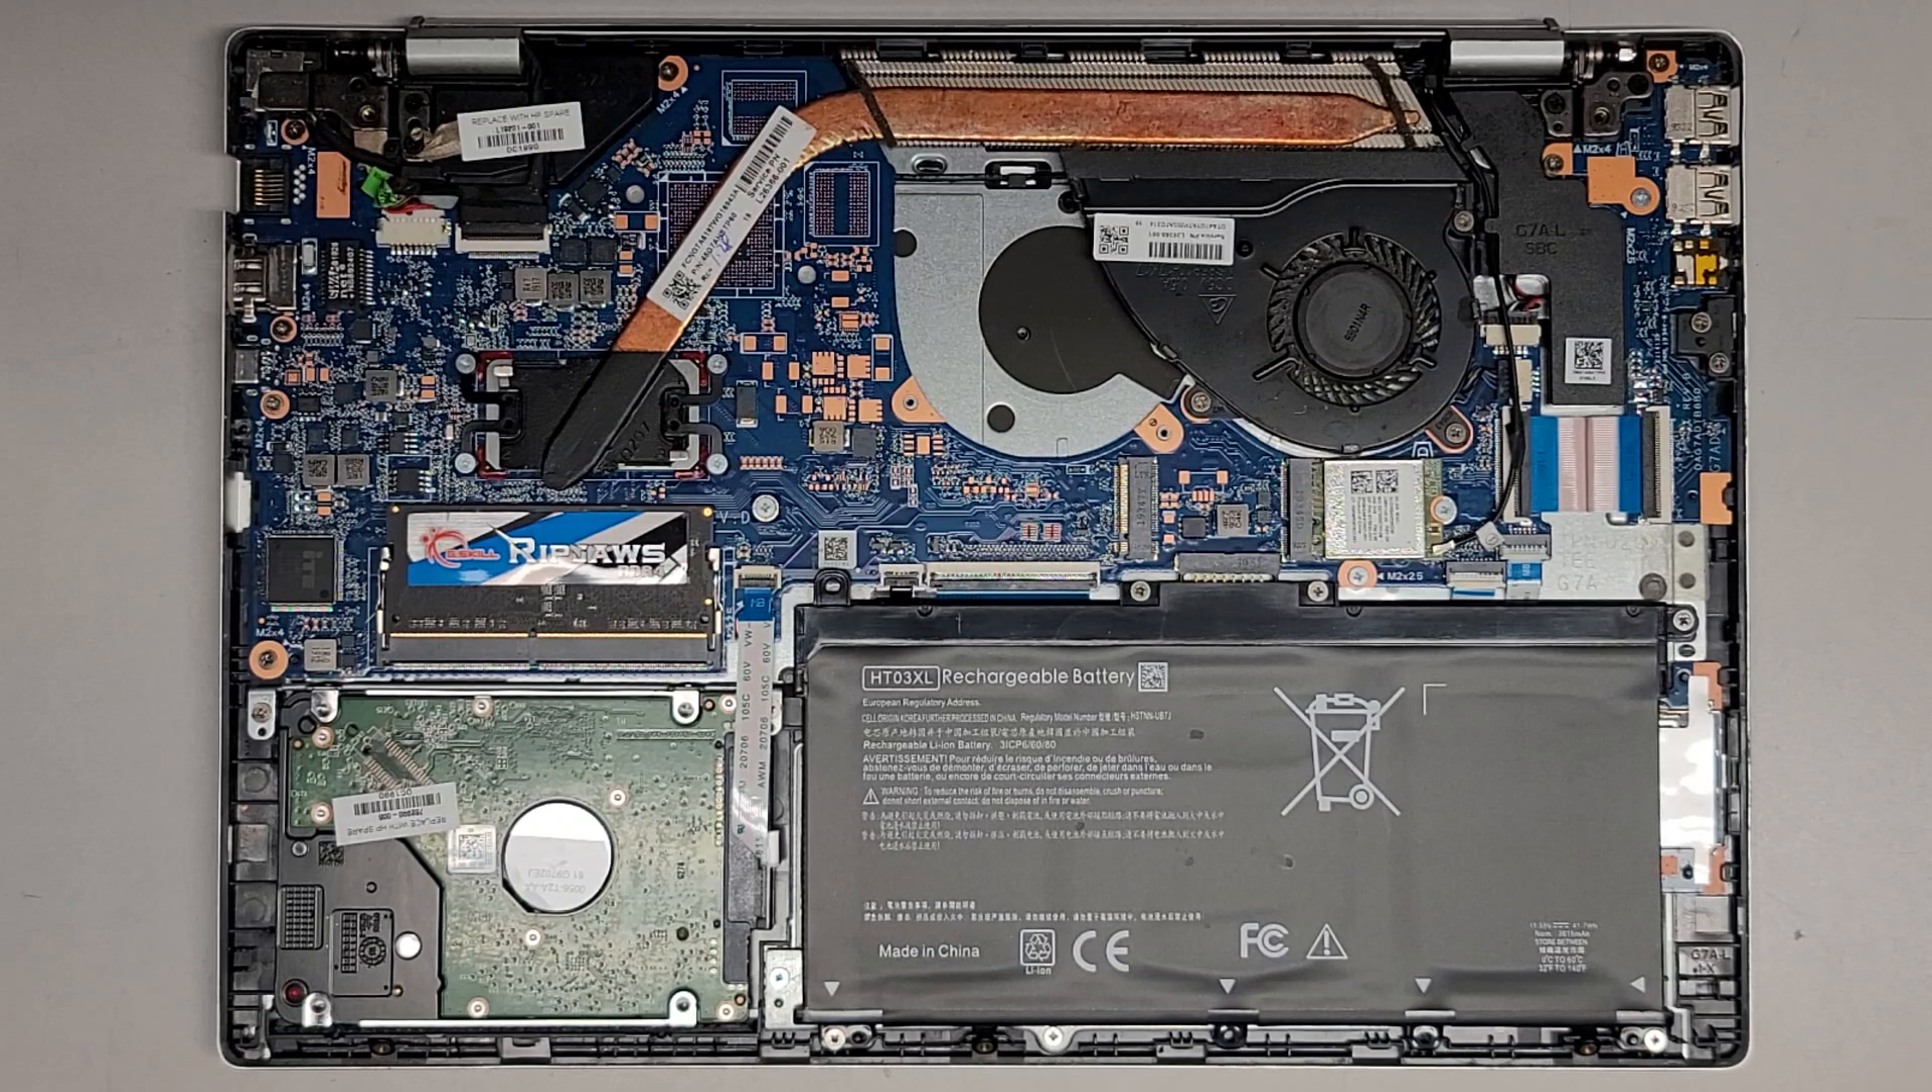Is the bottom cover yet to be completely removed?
No.